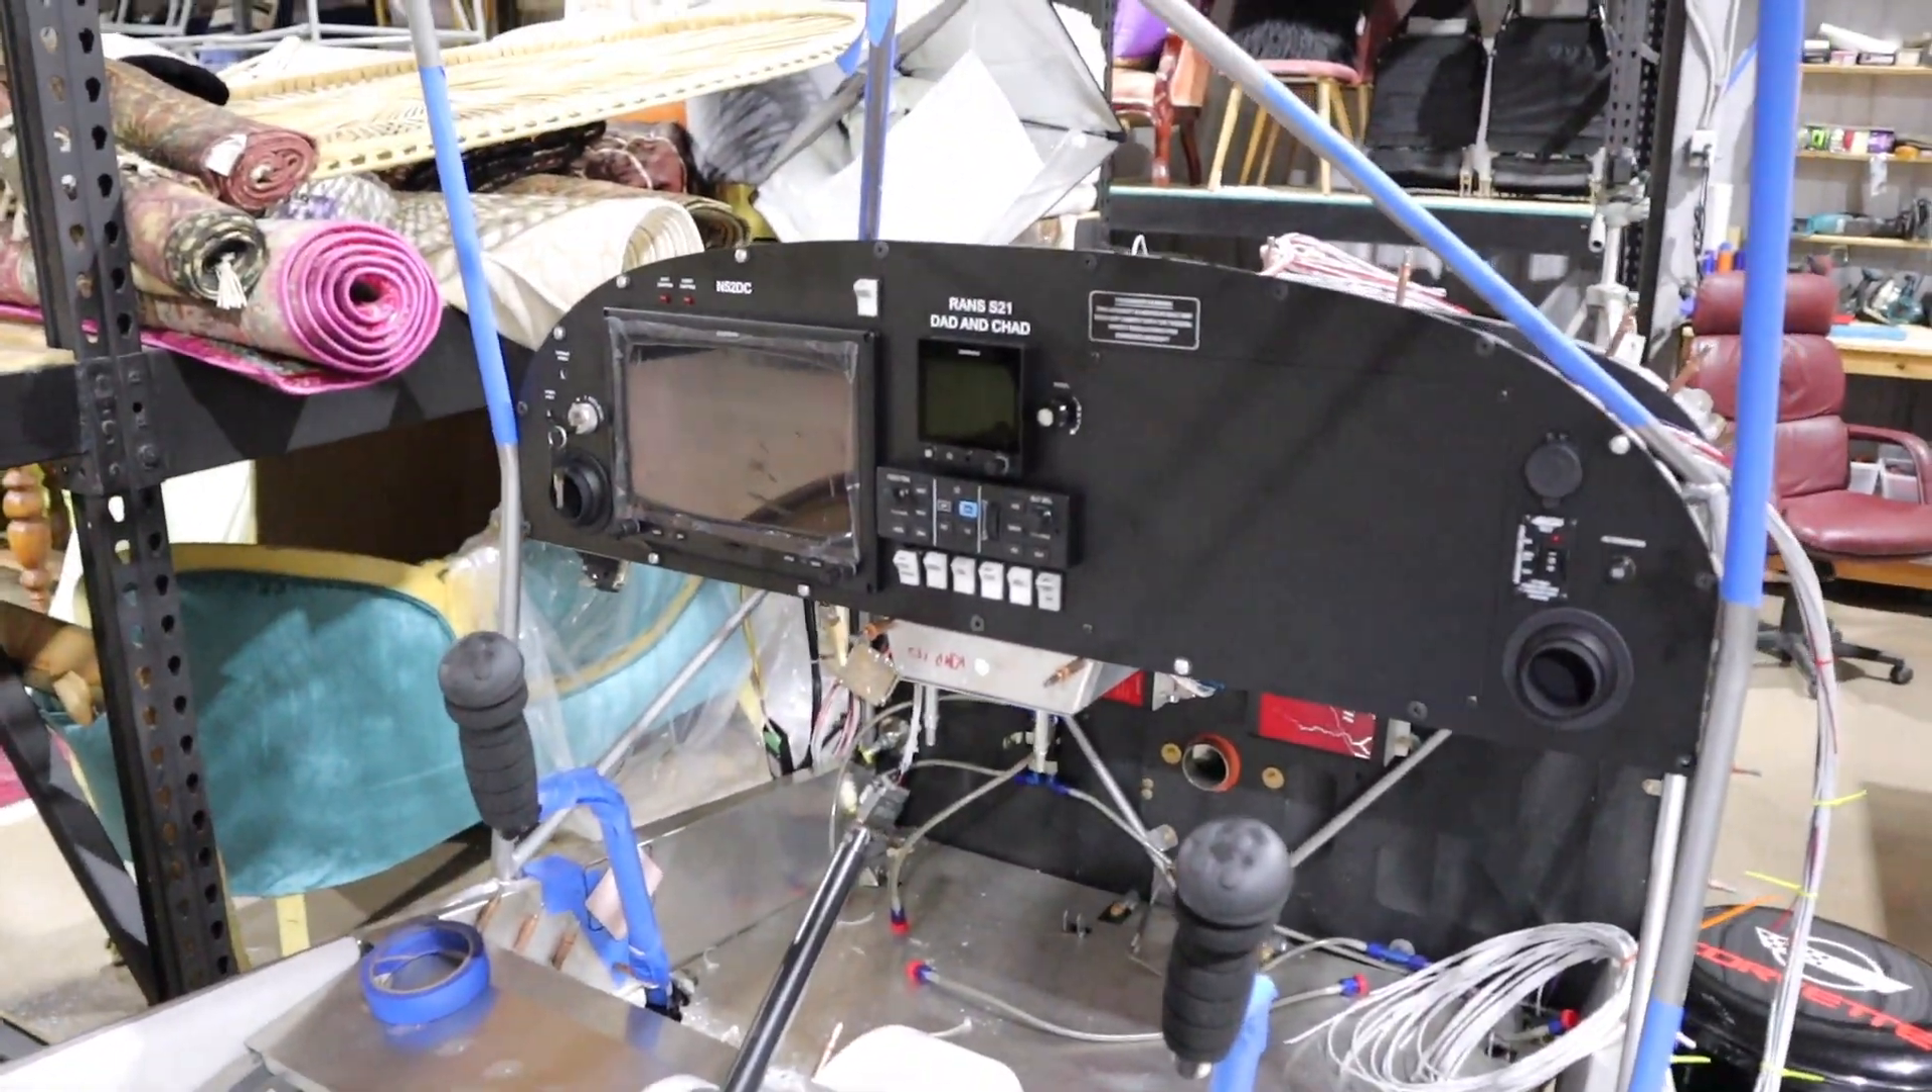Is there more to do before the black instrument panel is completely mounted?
No.